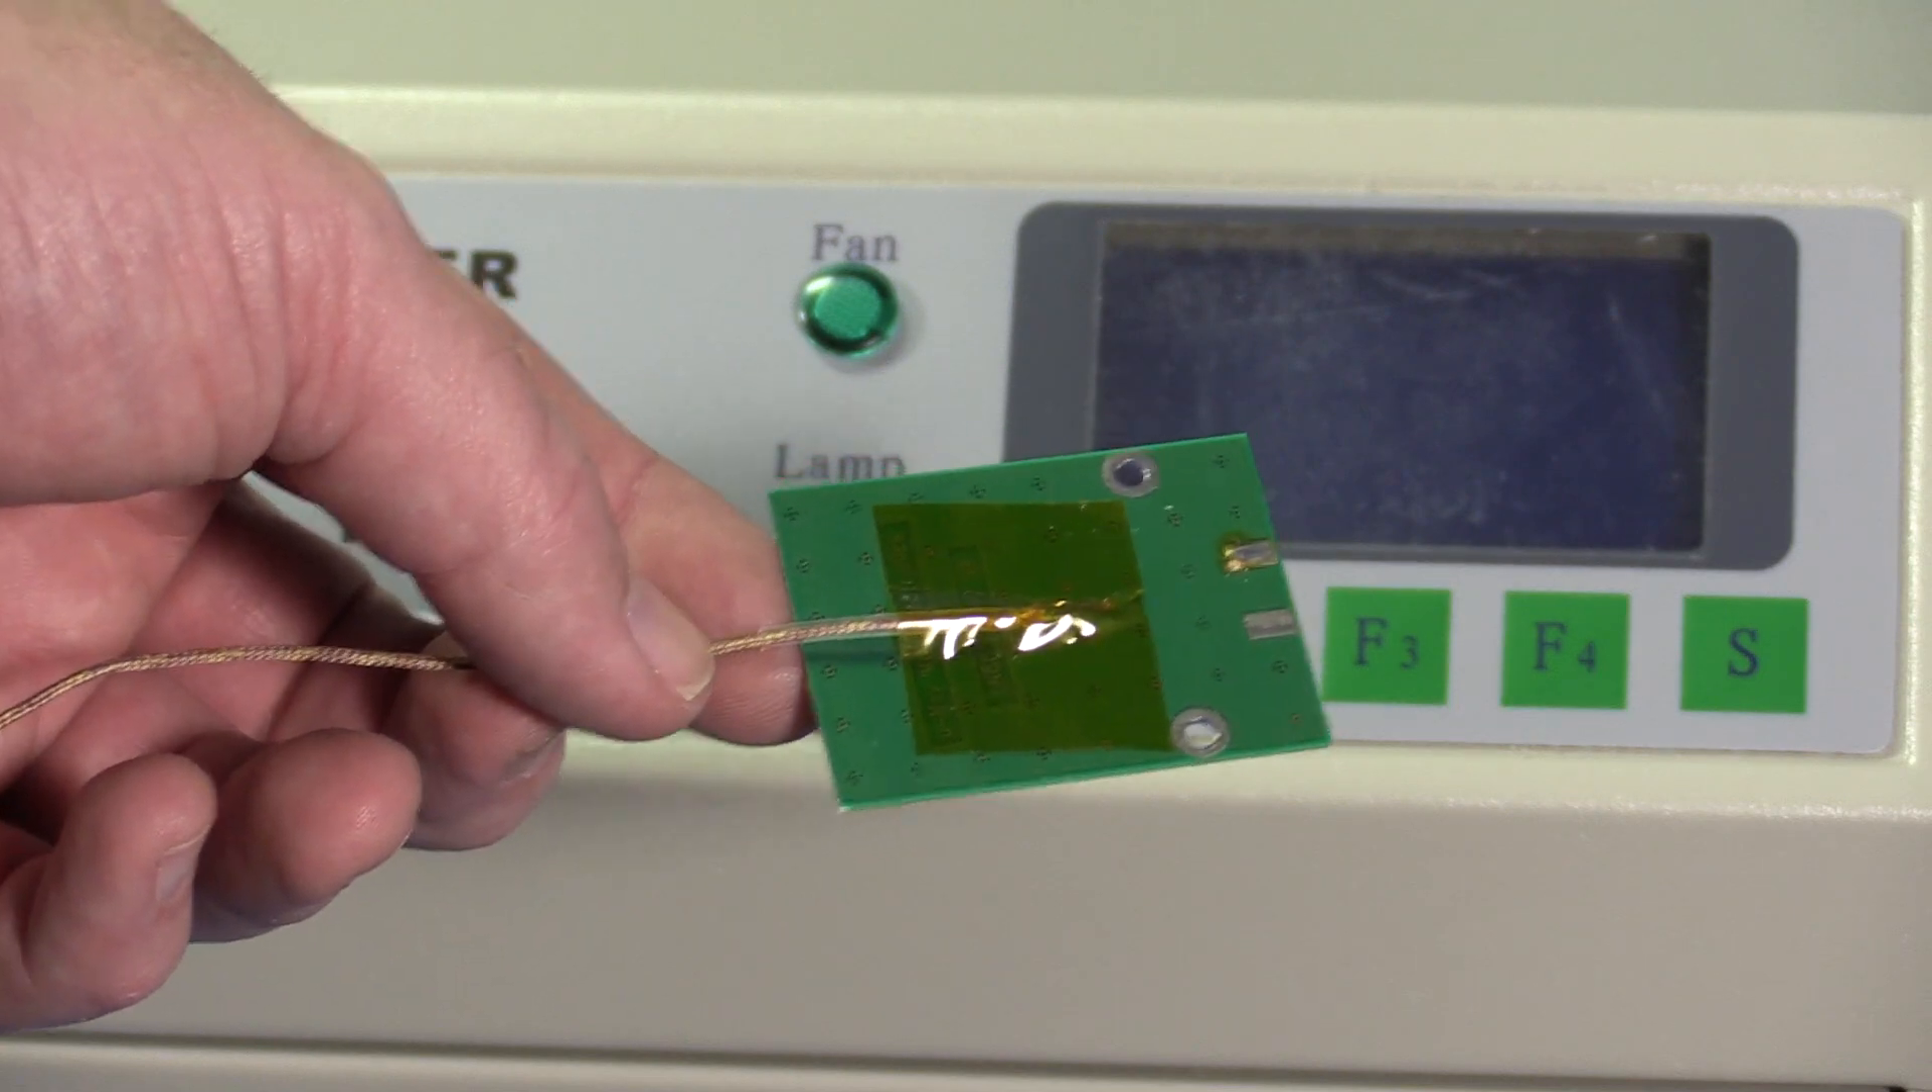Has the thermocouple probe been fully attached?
Yes.